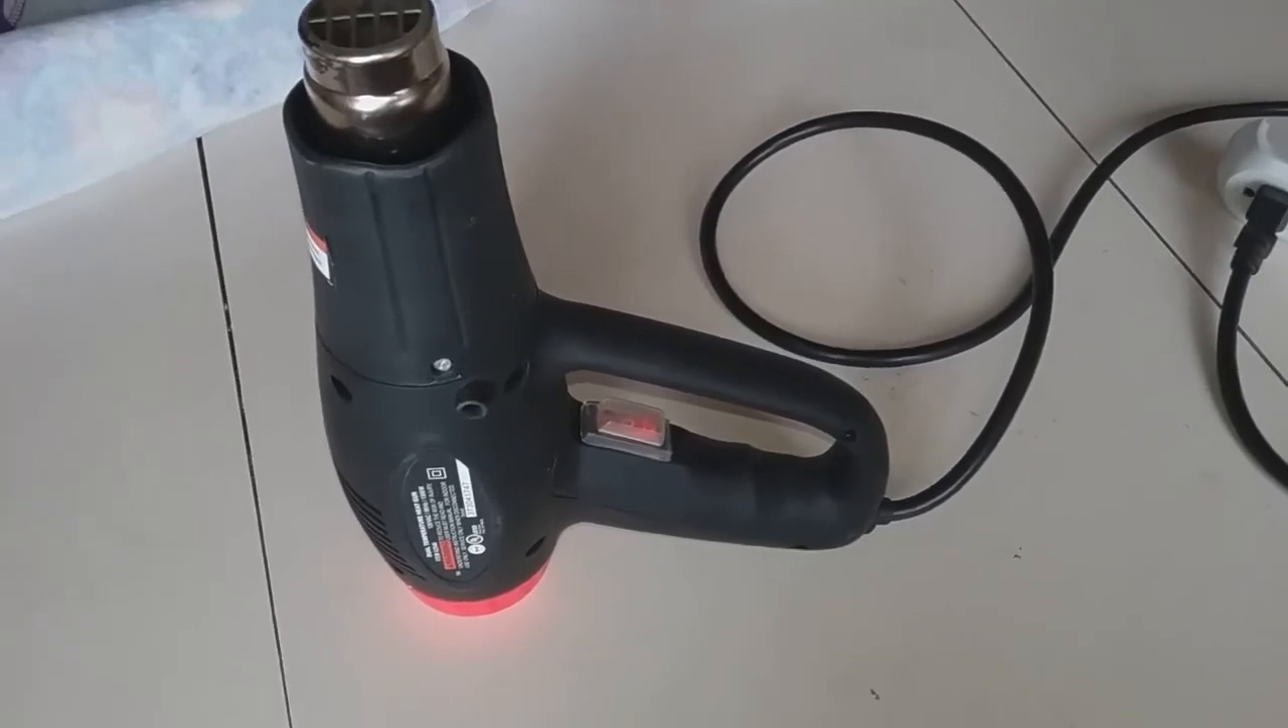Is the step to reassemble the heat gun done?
Yes.